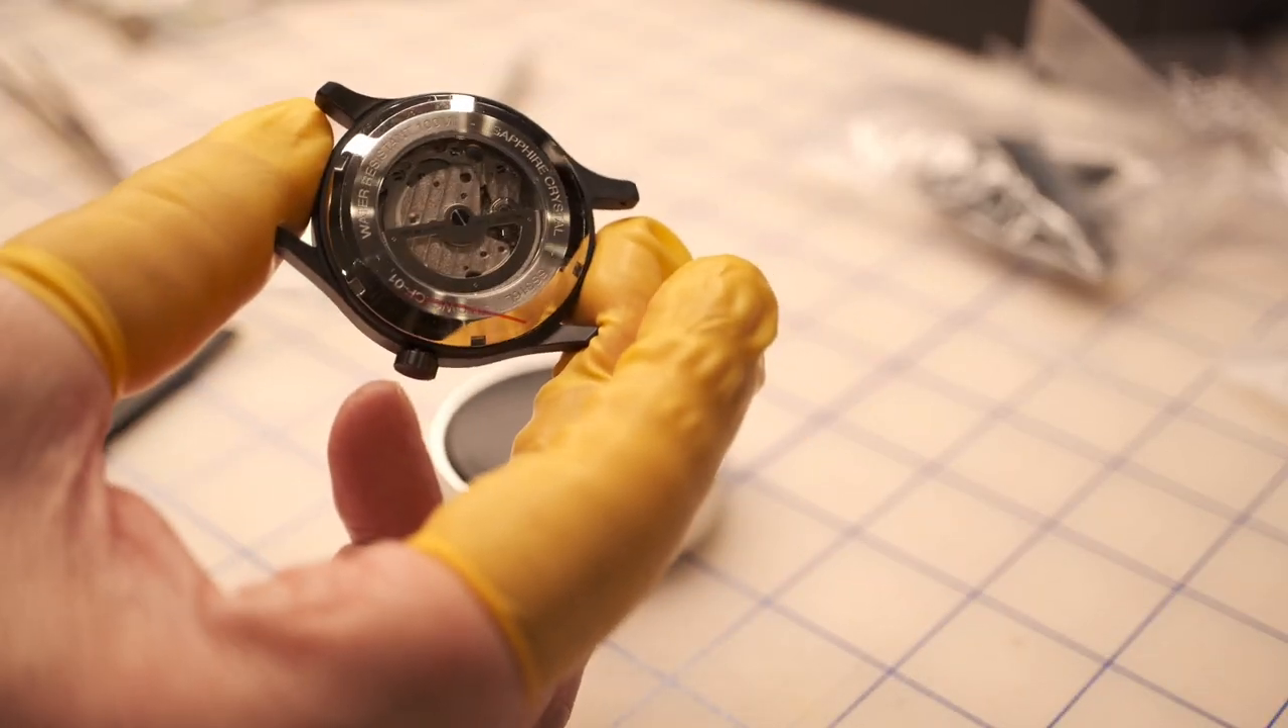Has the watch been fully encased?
Yes.